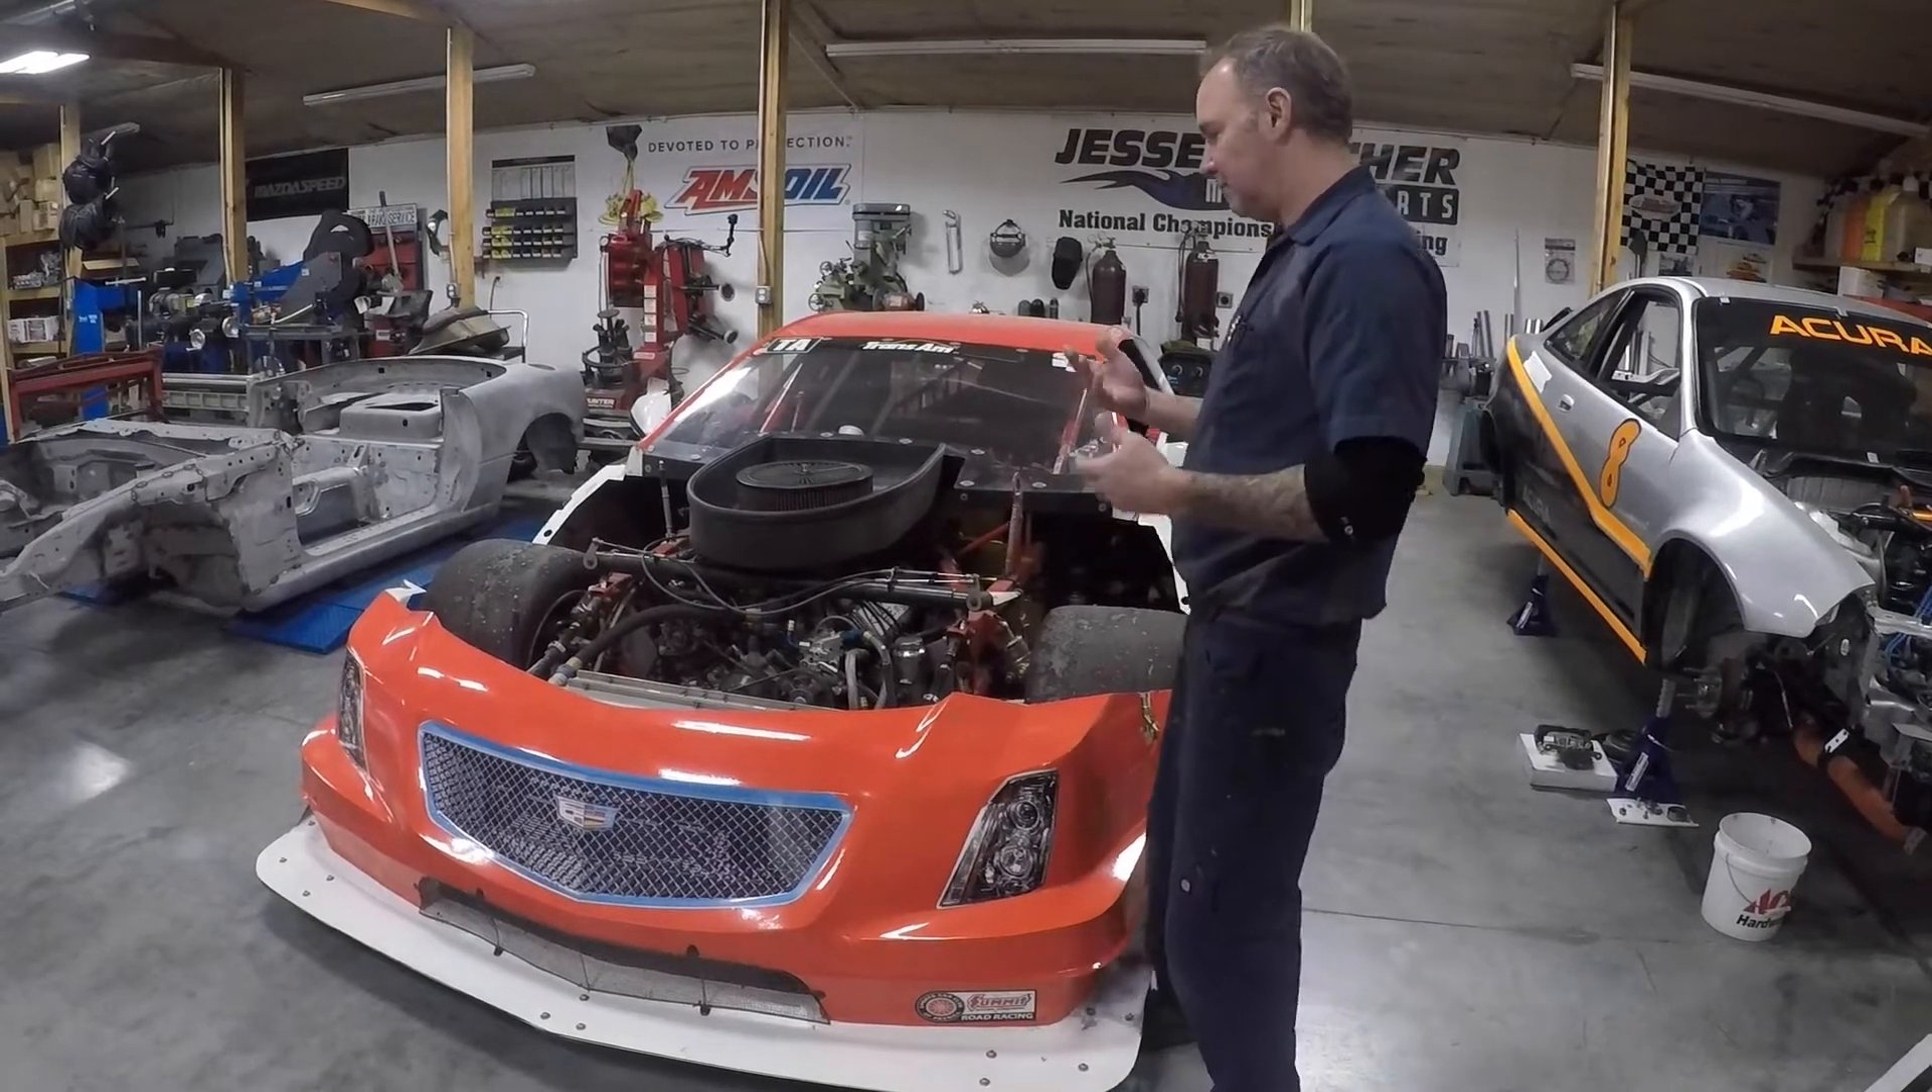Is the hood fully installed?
No.